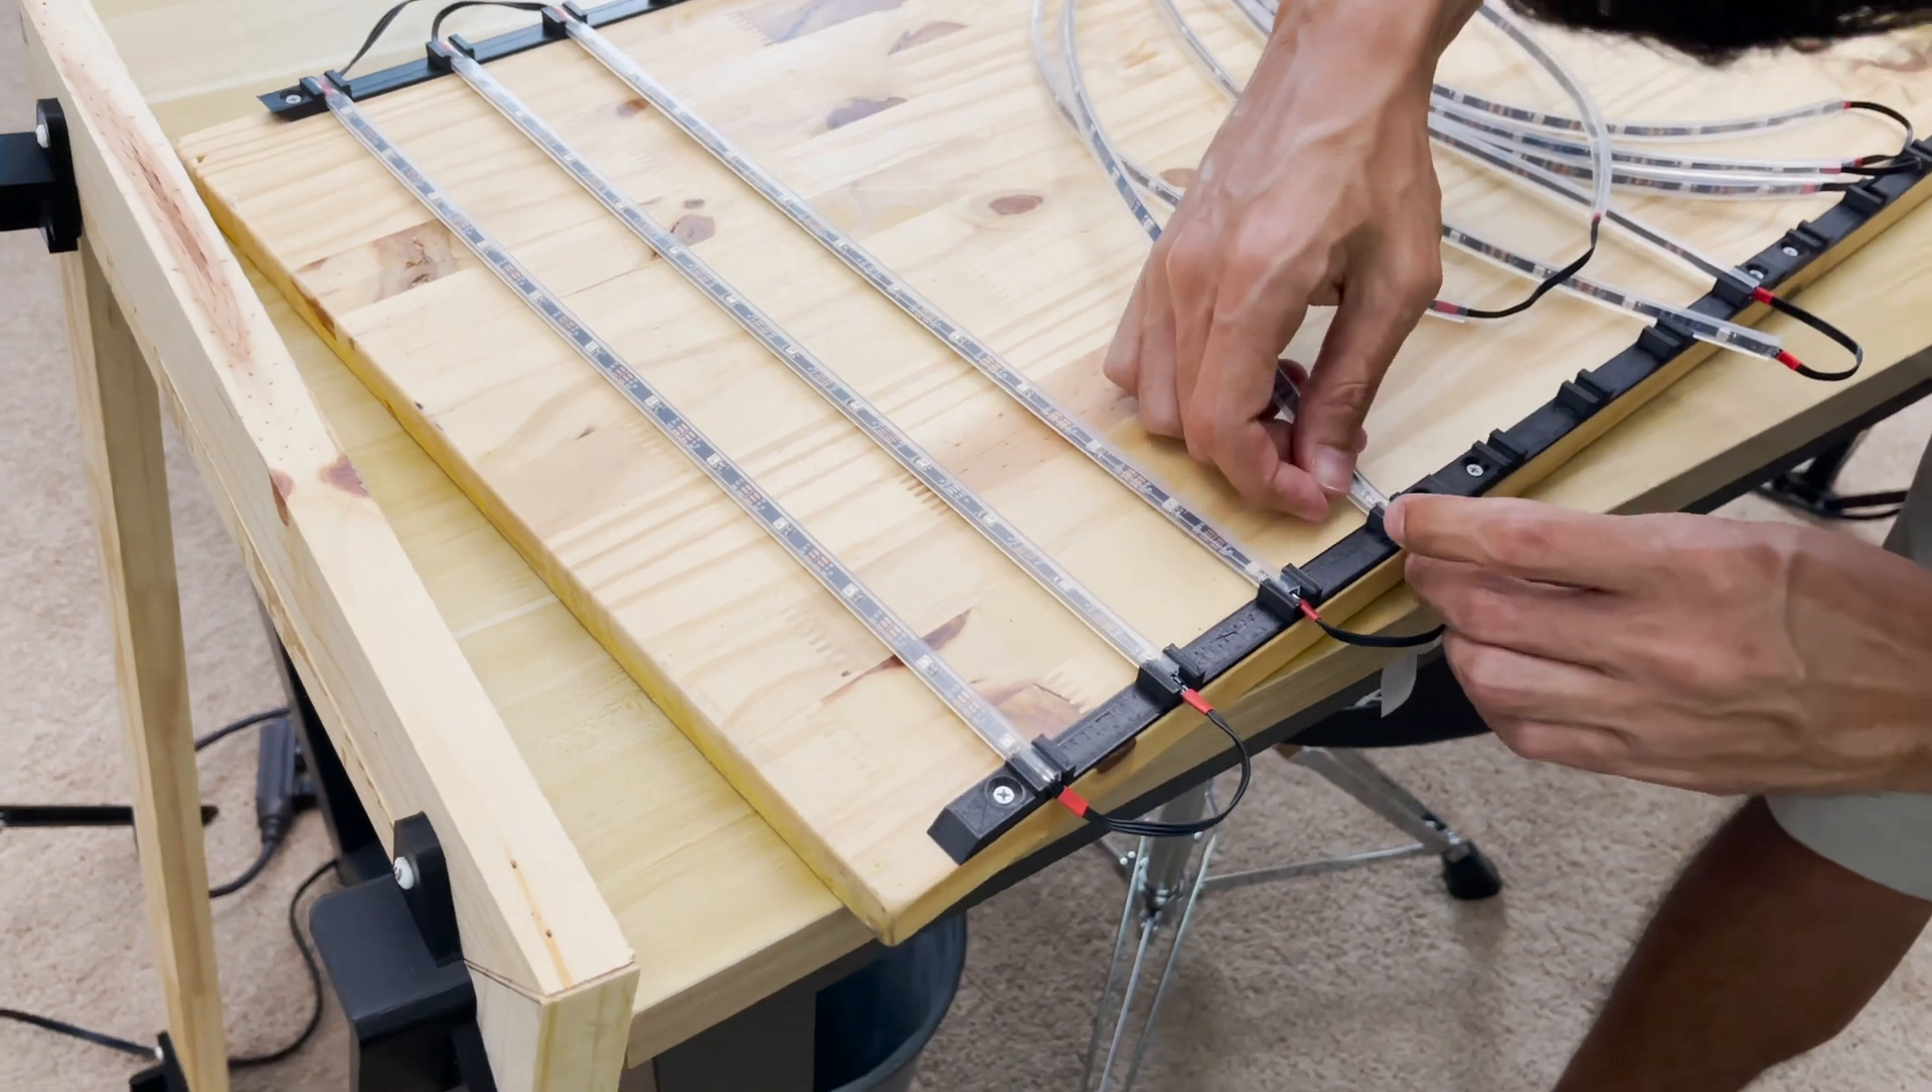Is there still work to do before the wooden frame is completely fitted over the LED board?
Yes.